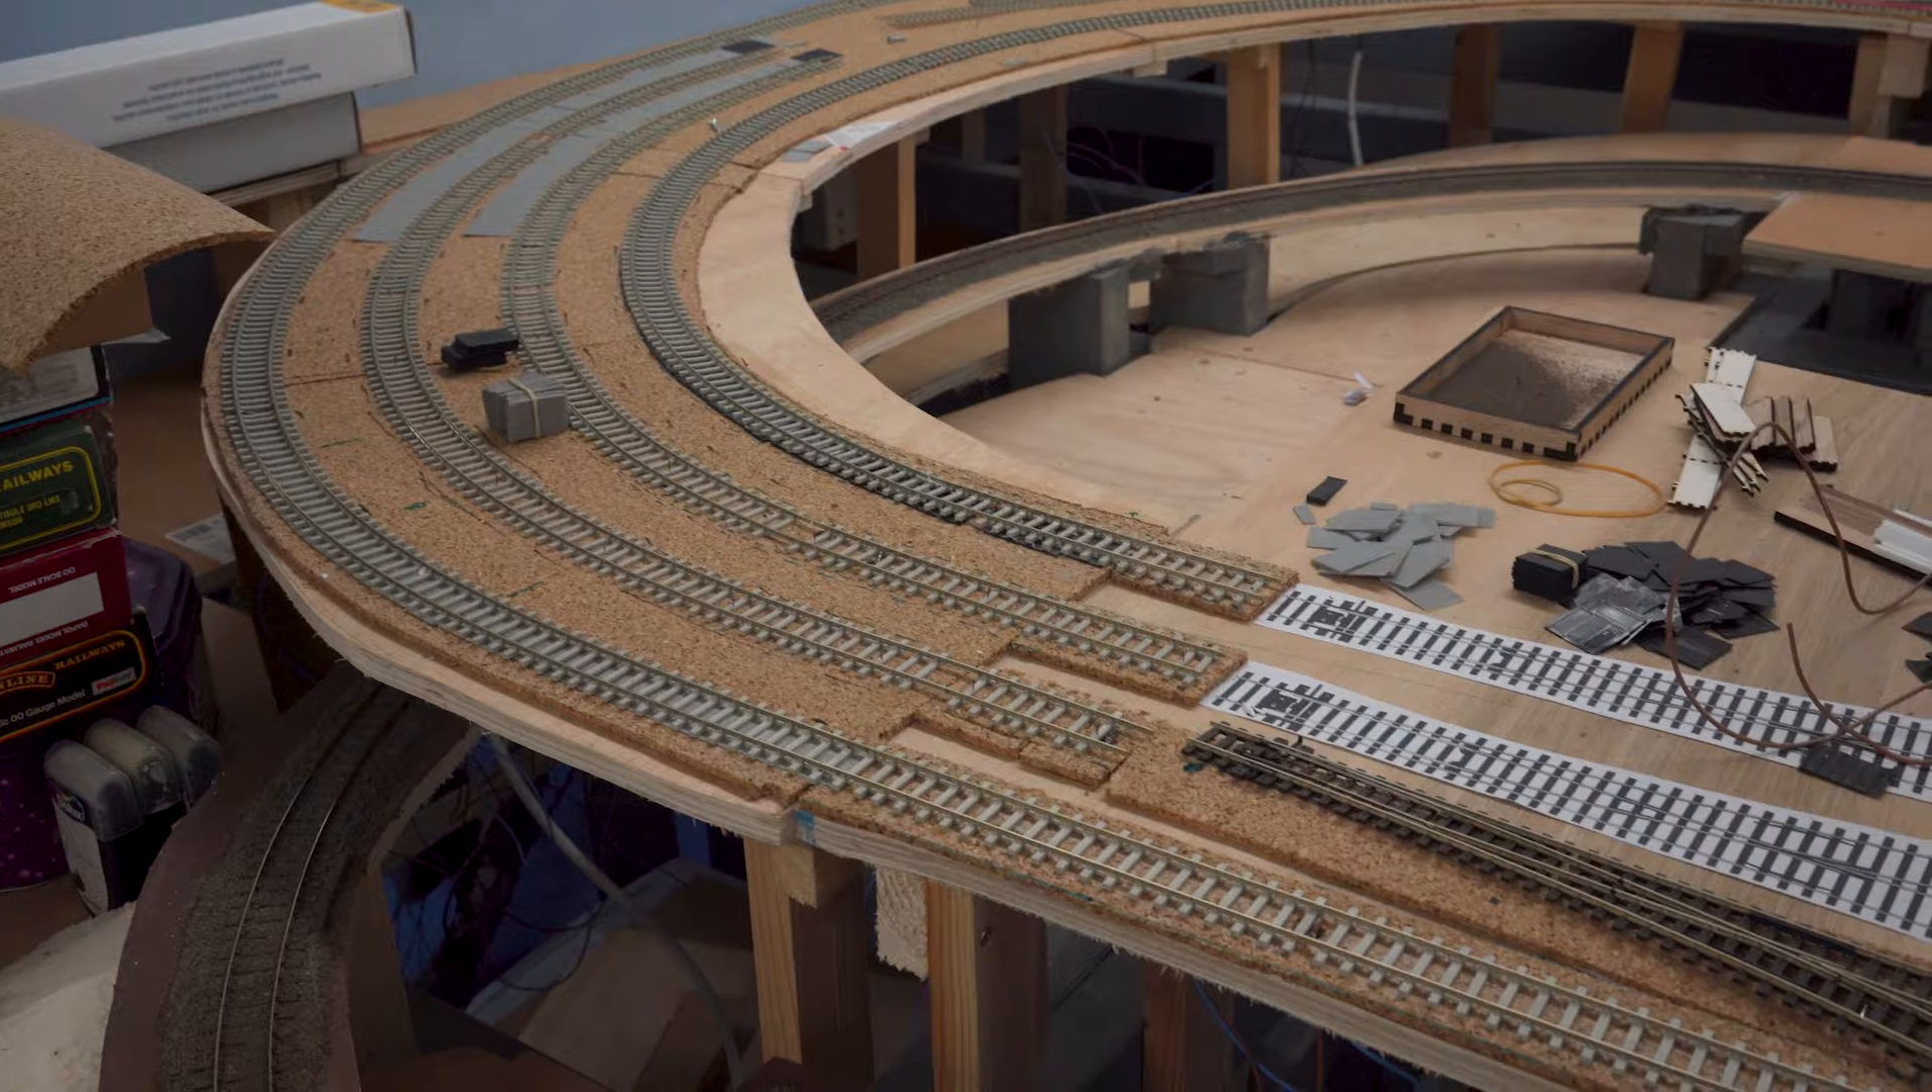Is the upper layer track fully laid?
No.